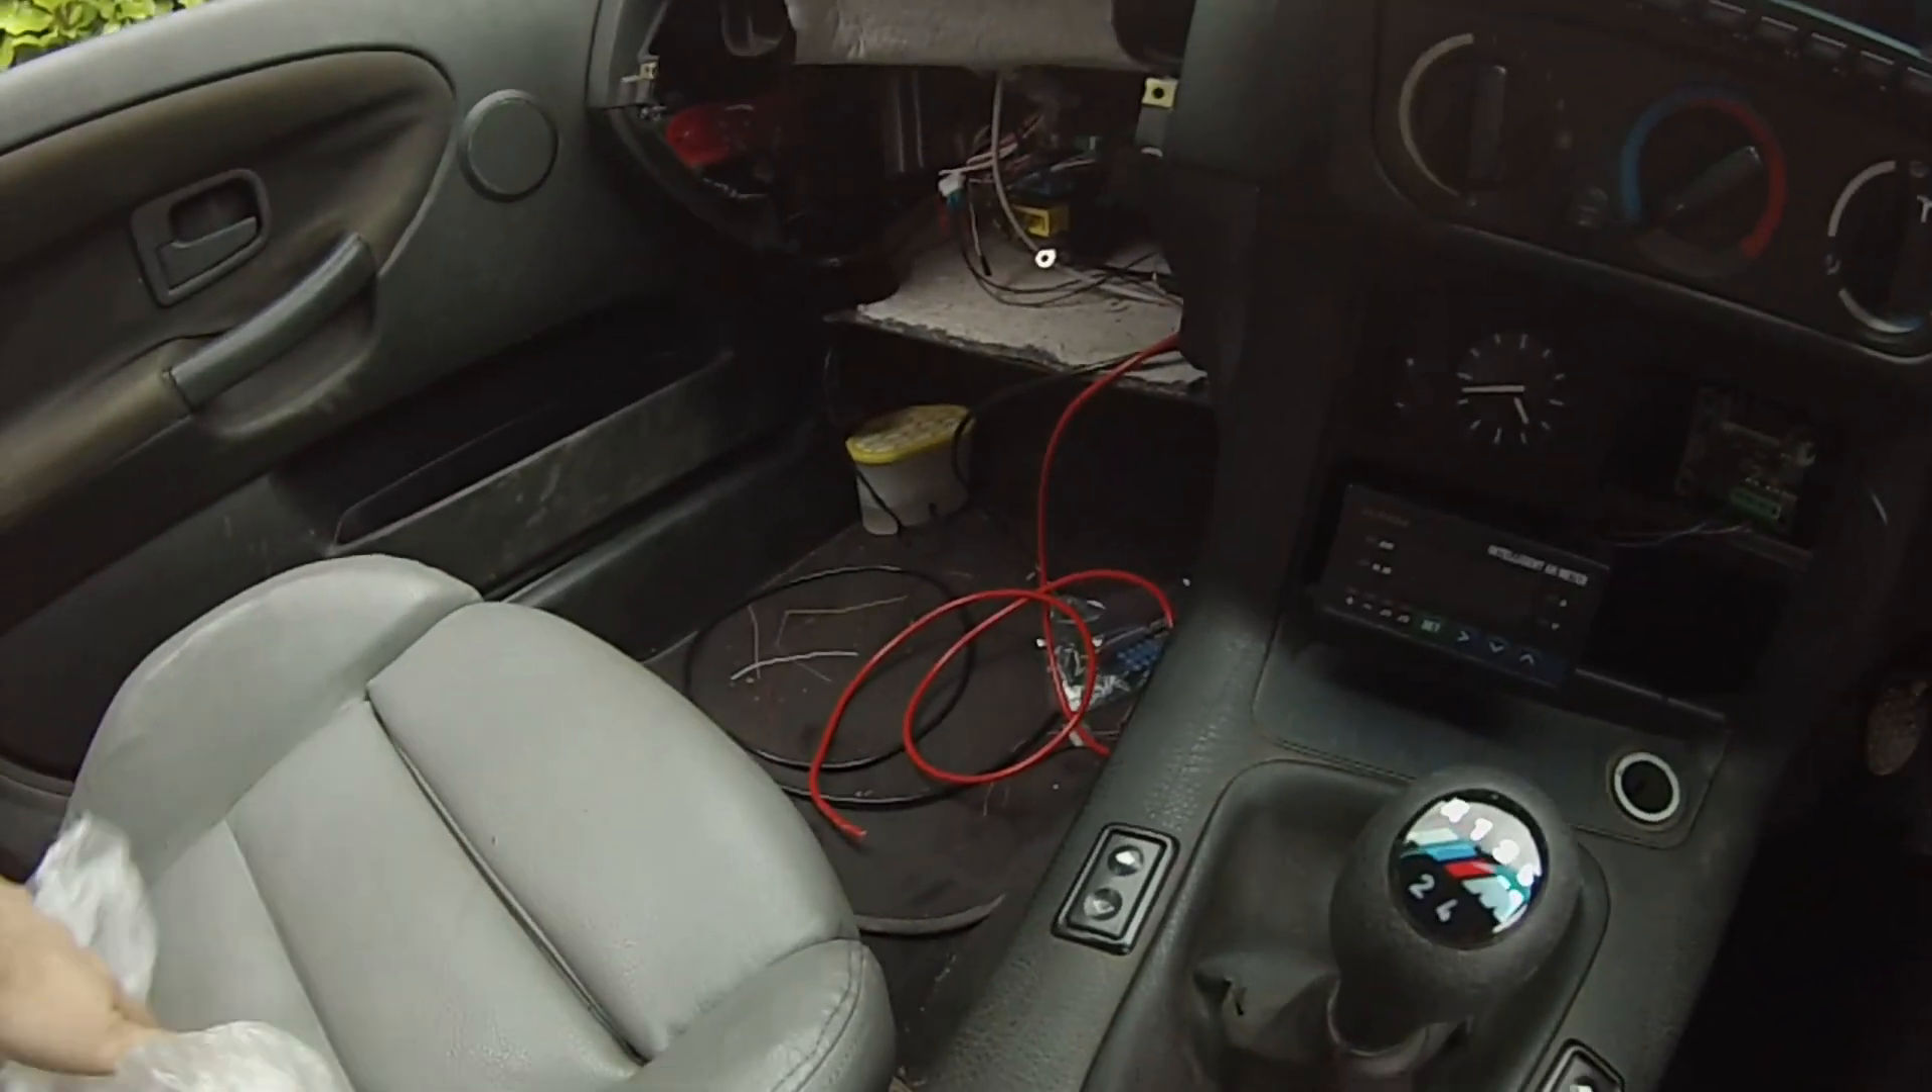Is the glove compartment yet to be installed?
Yes.